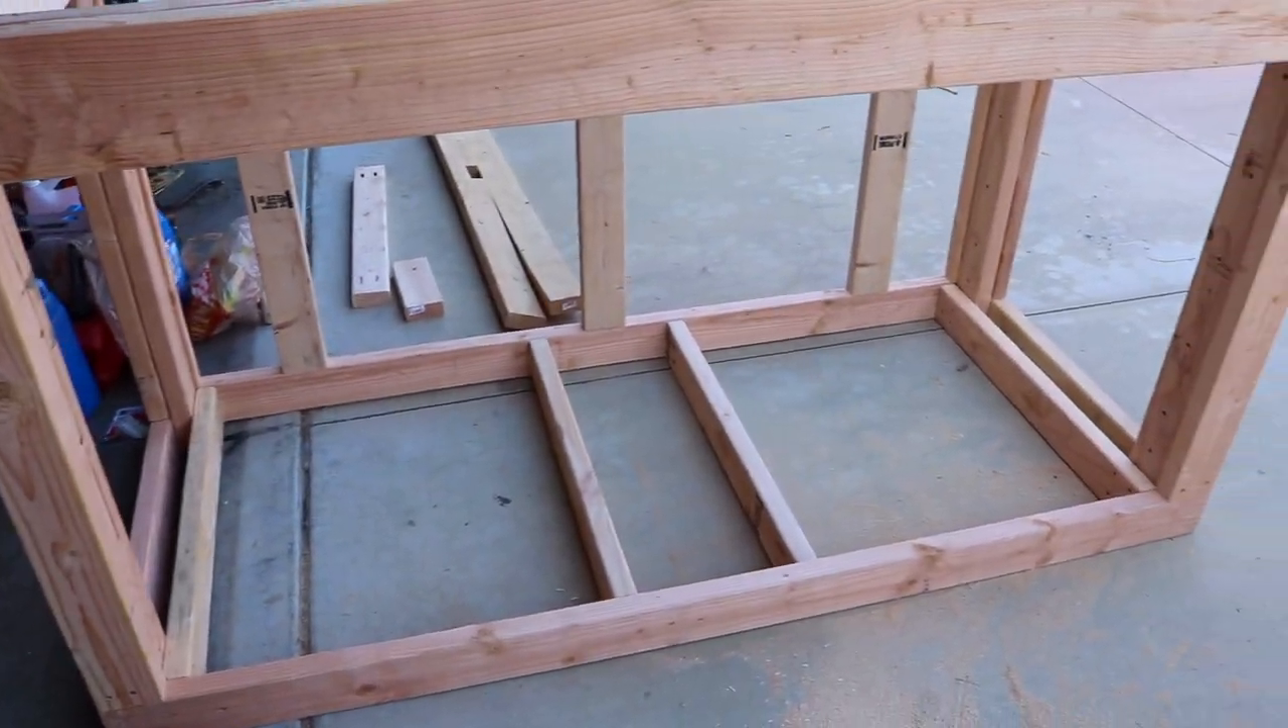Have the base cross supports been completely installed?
Yes.